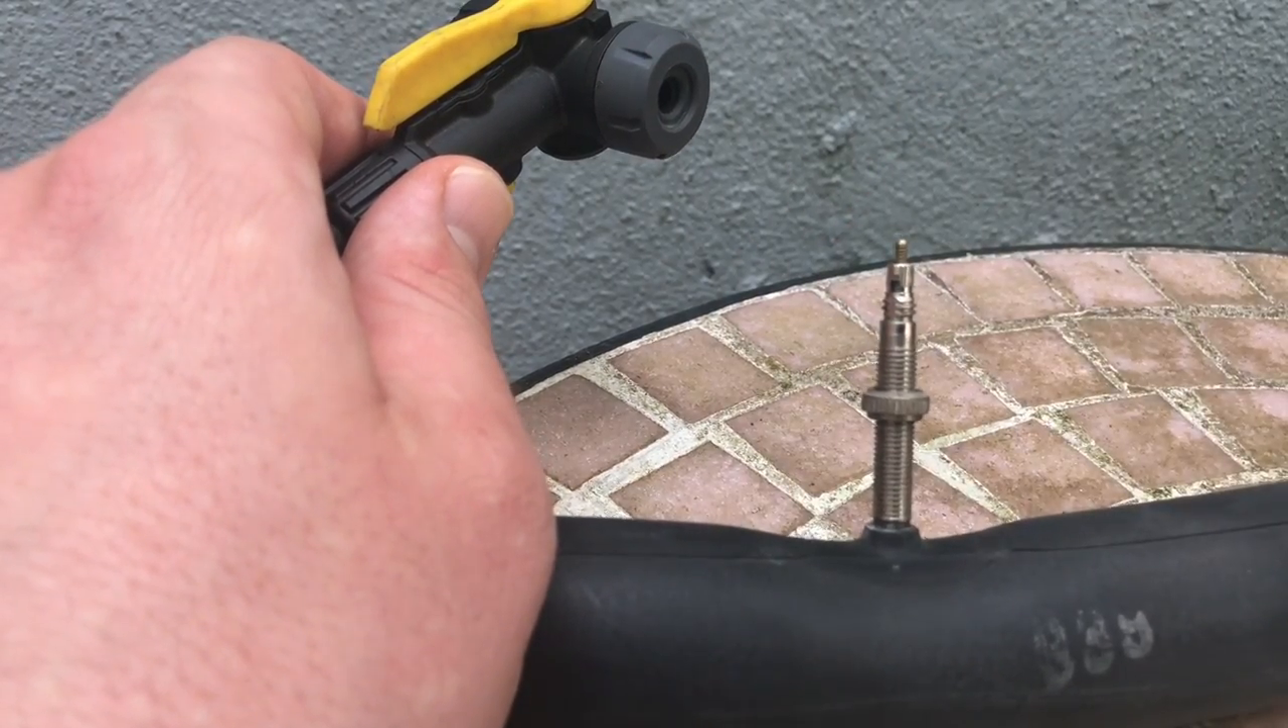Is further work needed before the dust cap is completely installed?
Yes.